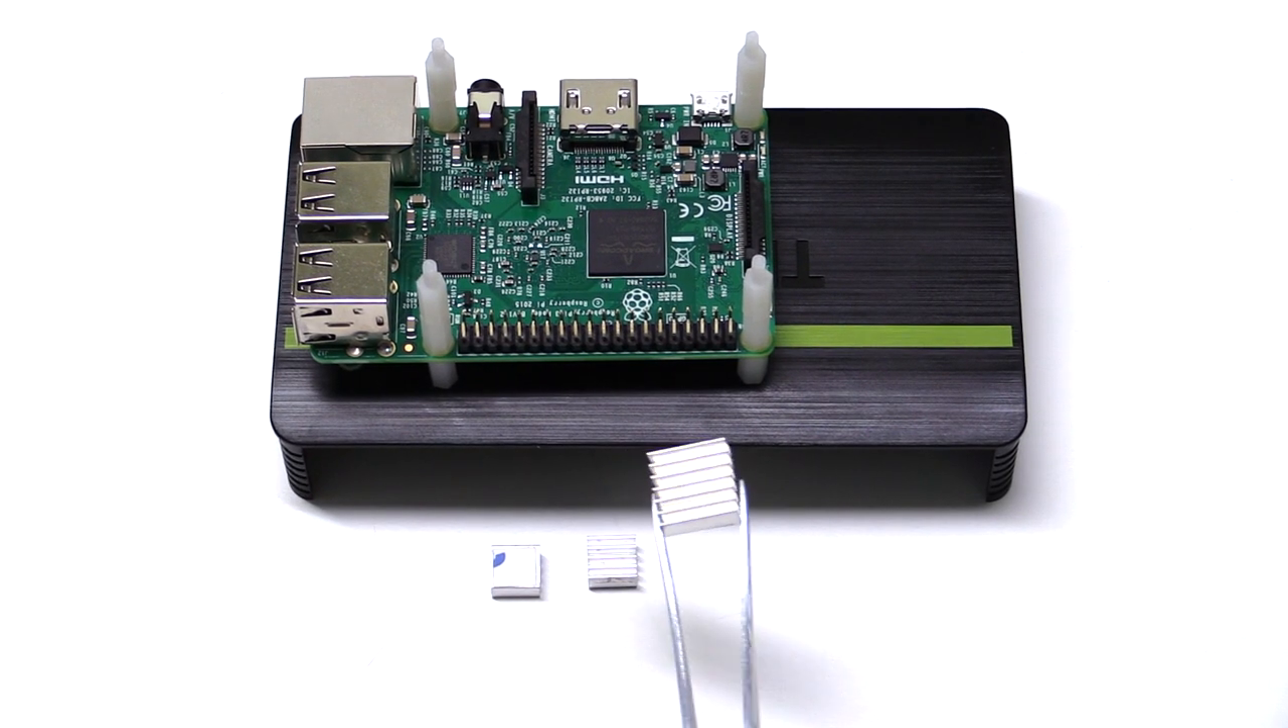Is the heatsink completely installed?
No.